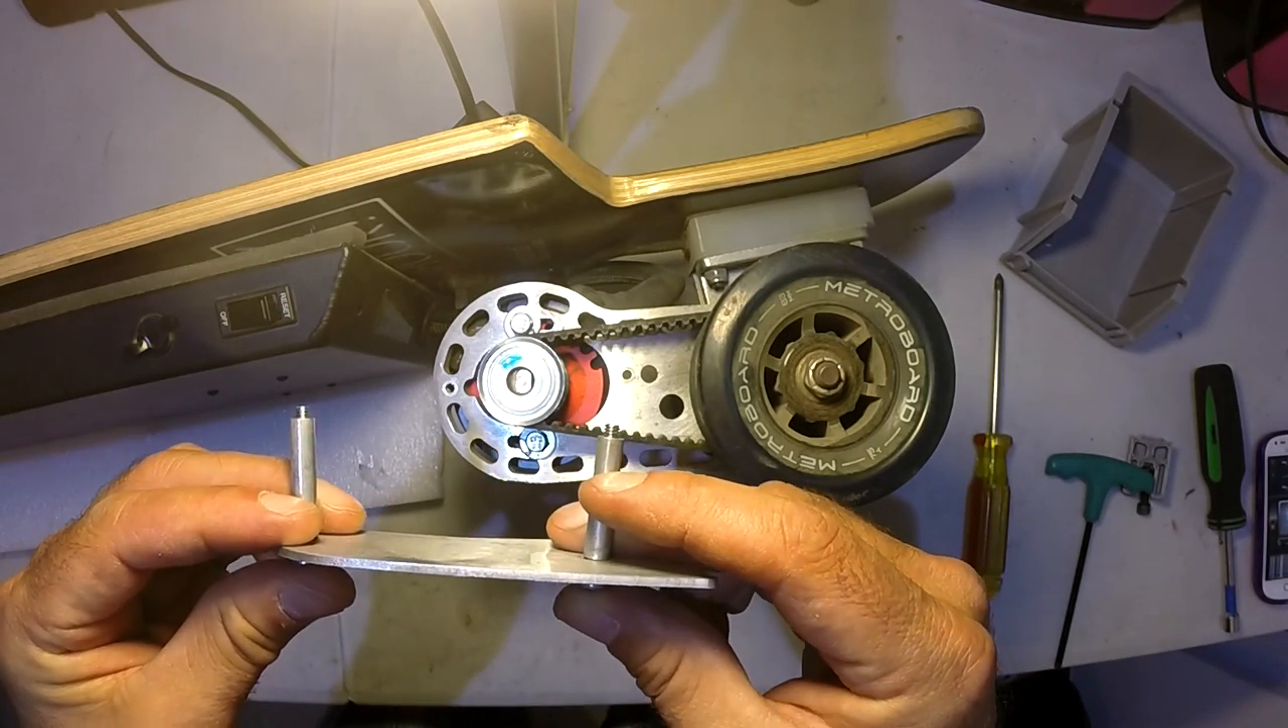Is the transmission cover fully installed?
No.